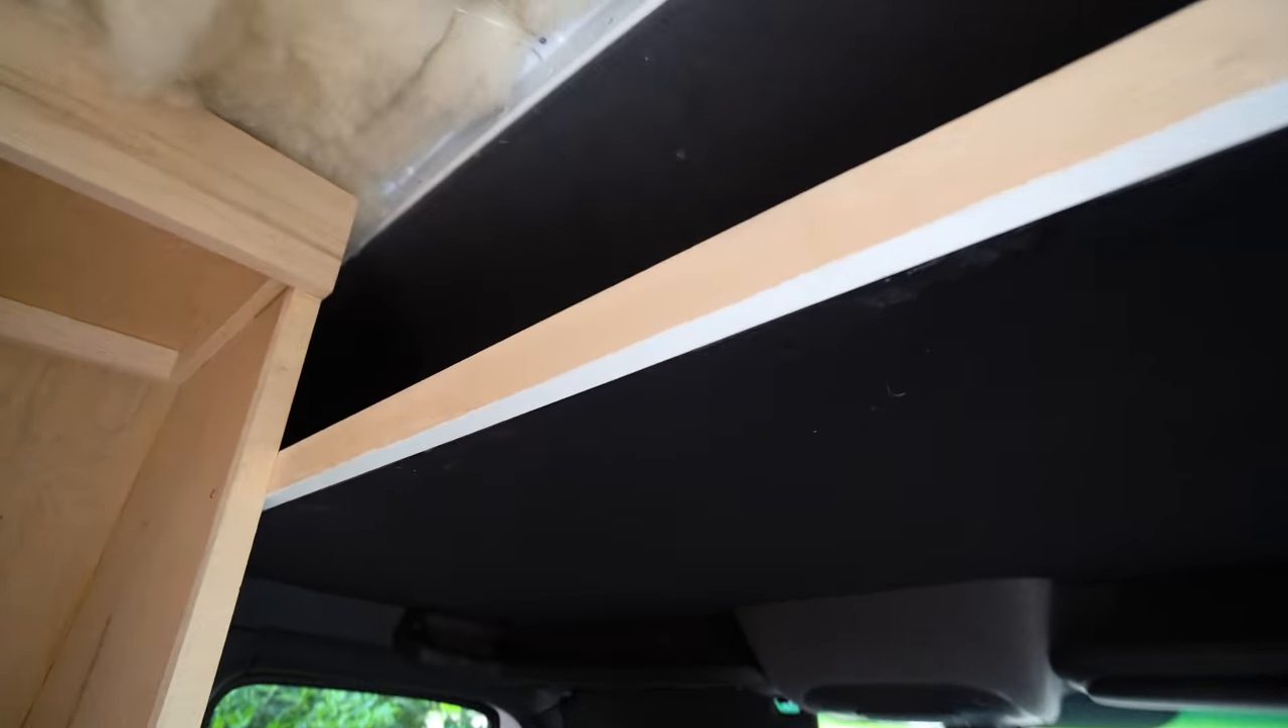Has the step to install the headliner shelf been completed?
Yes.